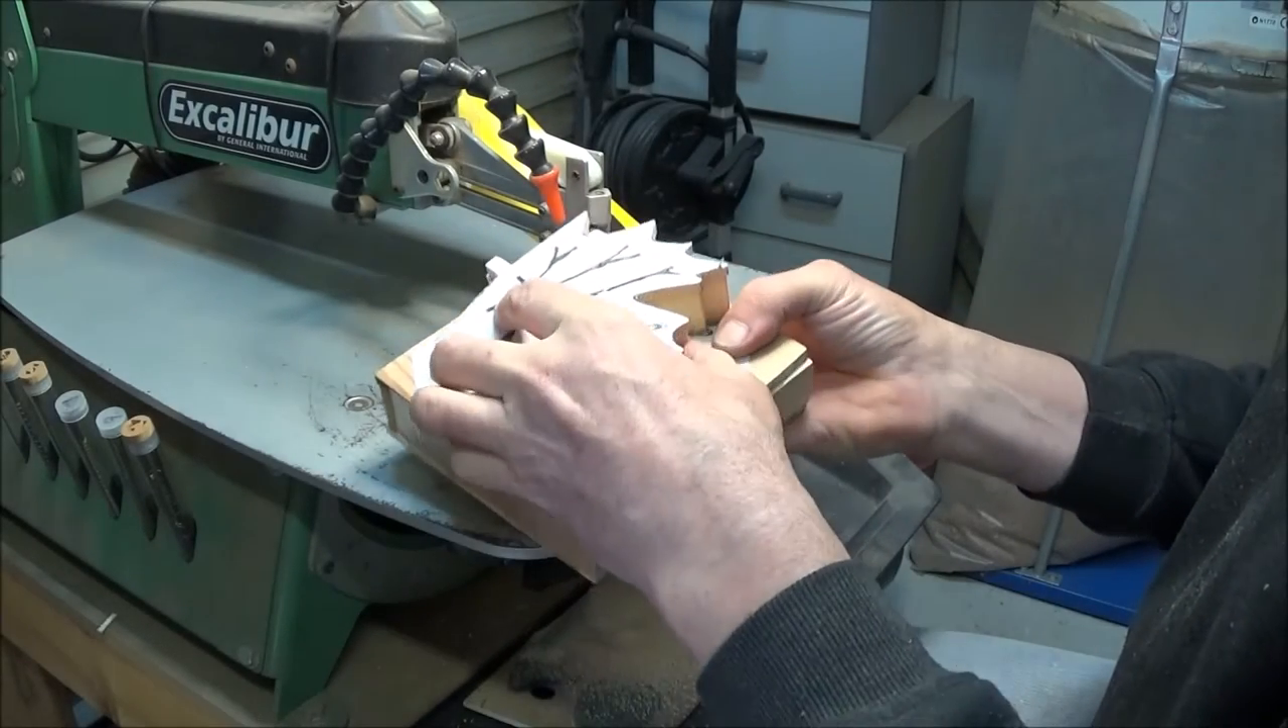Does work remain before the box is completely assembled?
Yes.